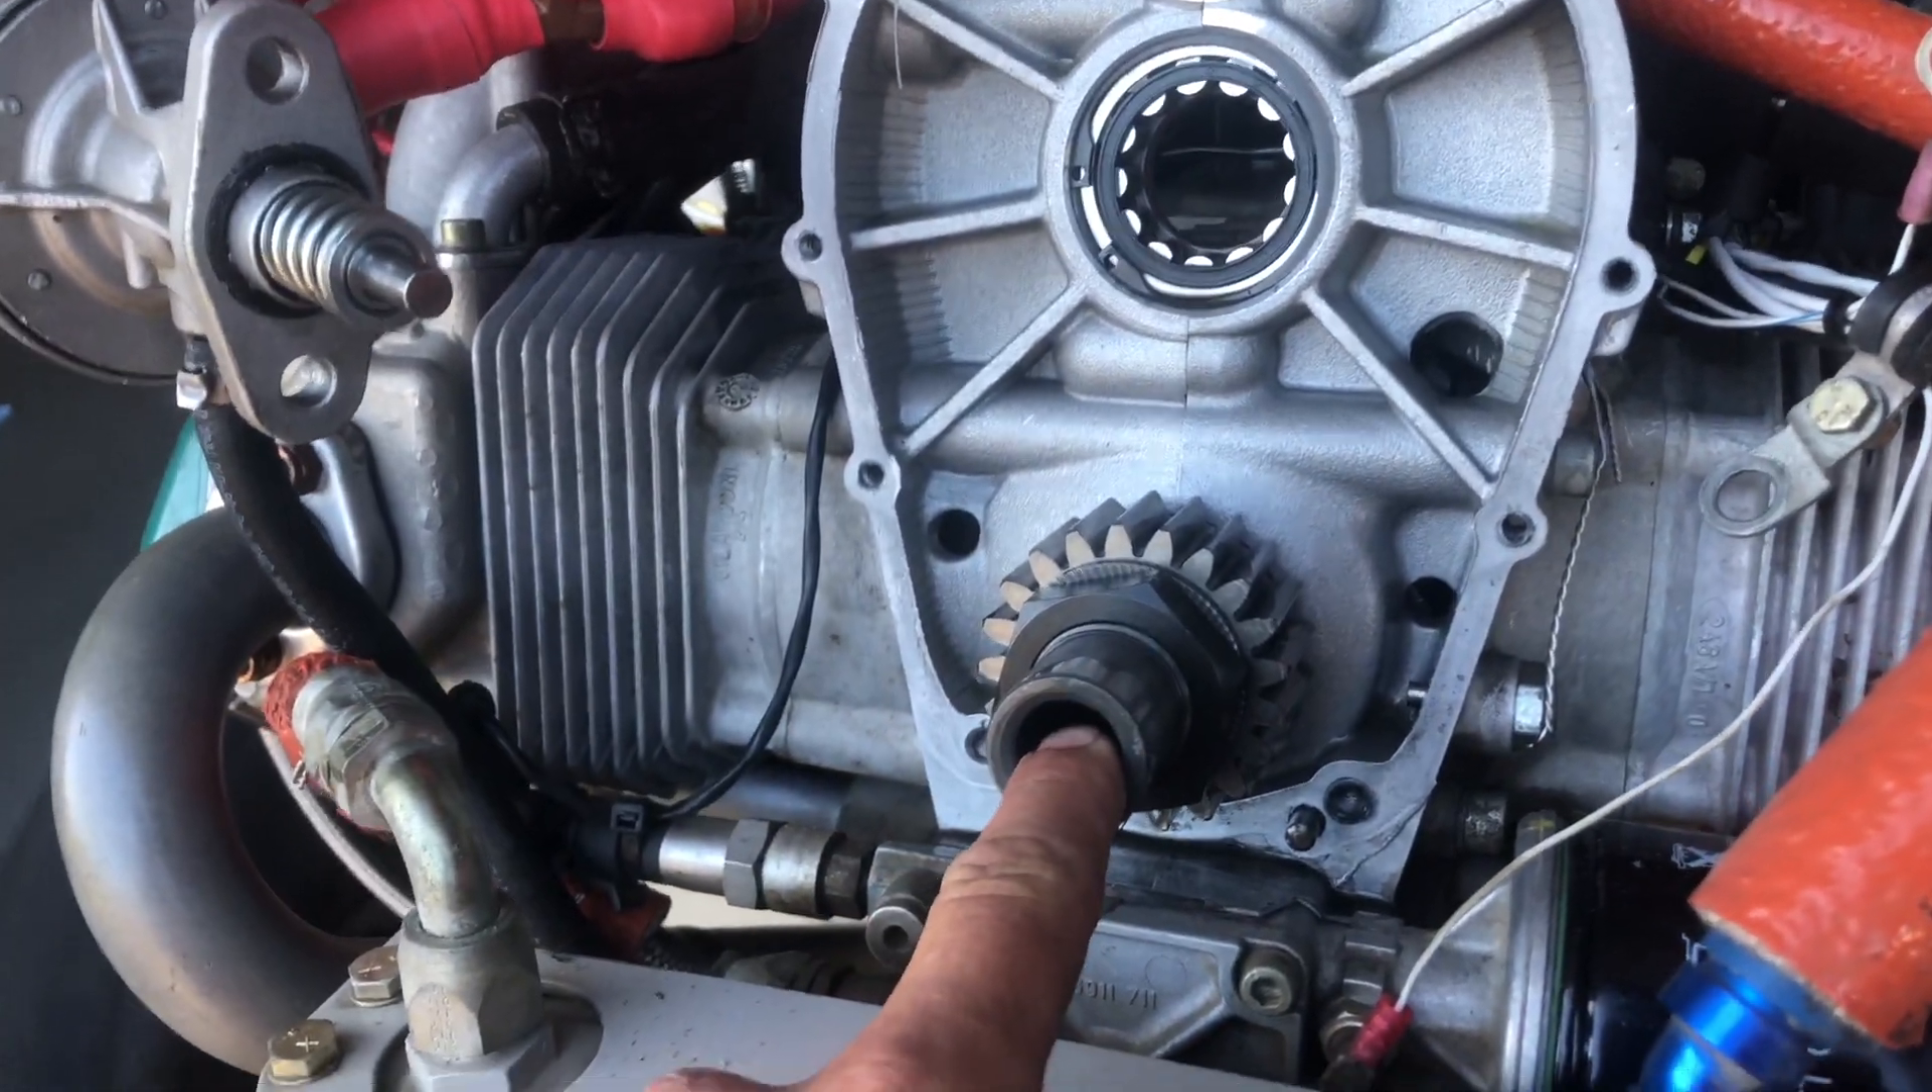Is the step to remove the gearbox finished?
Yes.